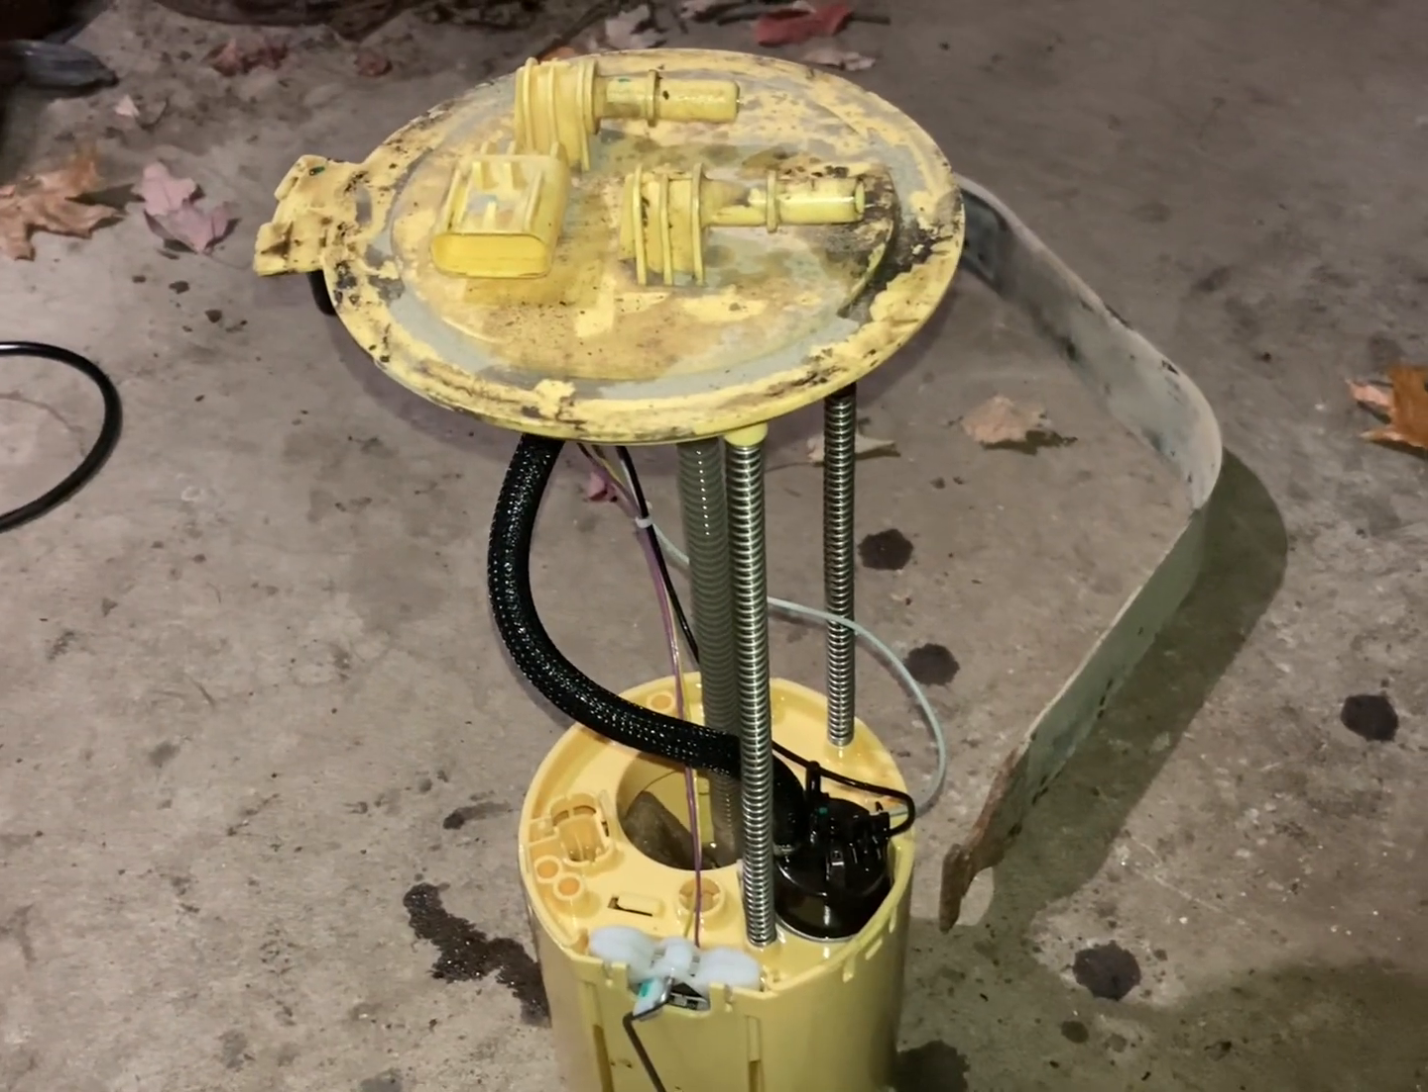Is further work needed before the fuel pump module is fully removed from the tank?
No.